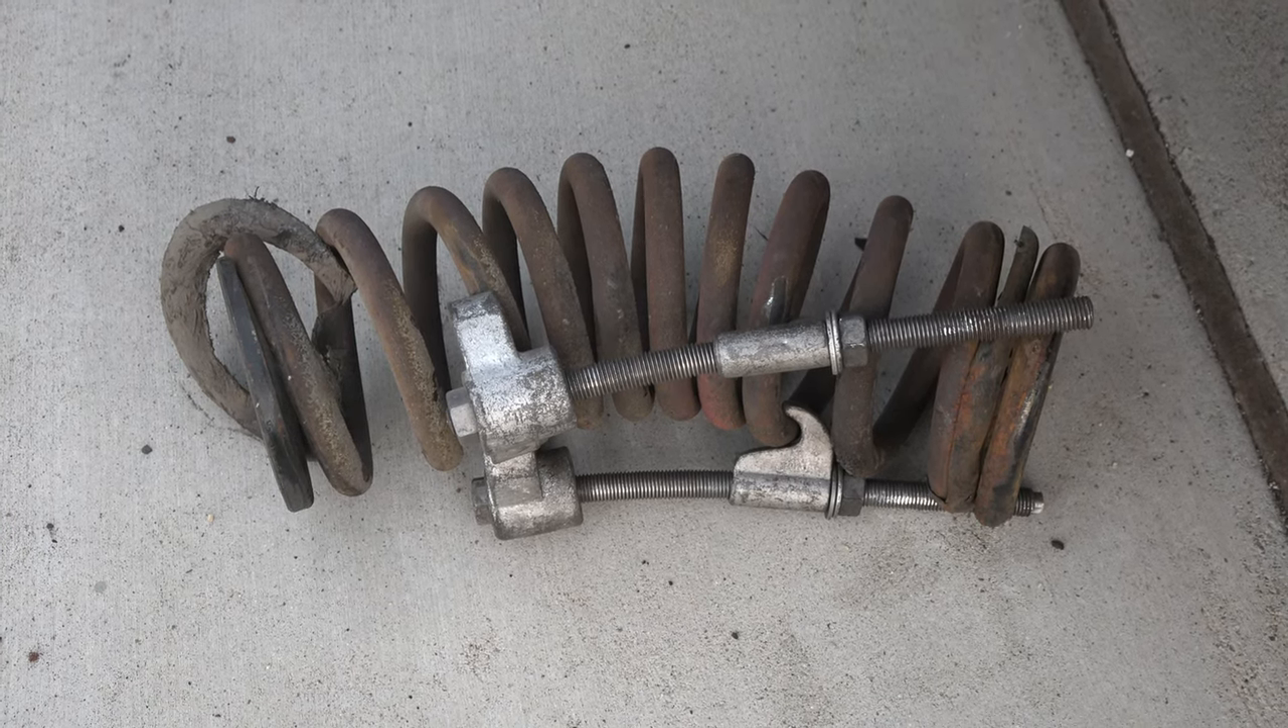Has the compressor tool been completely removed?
No.